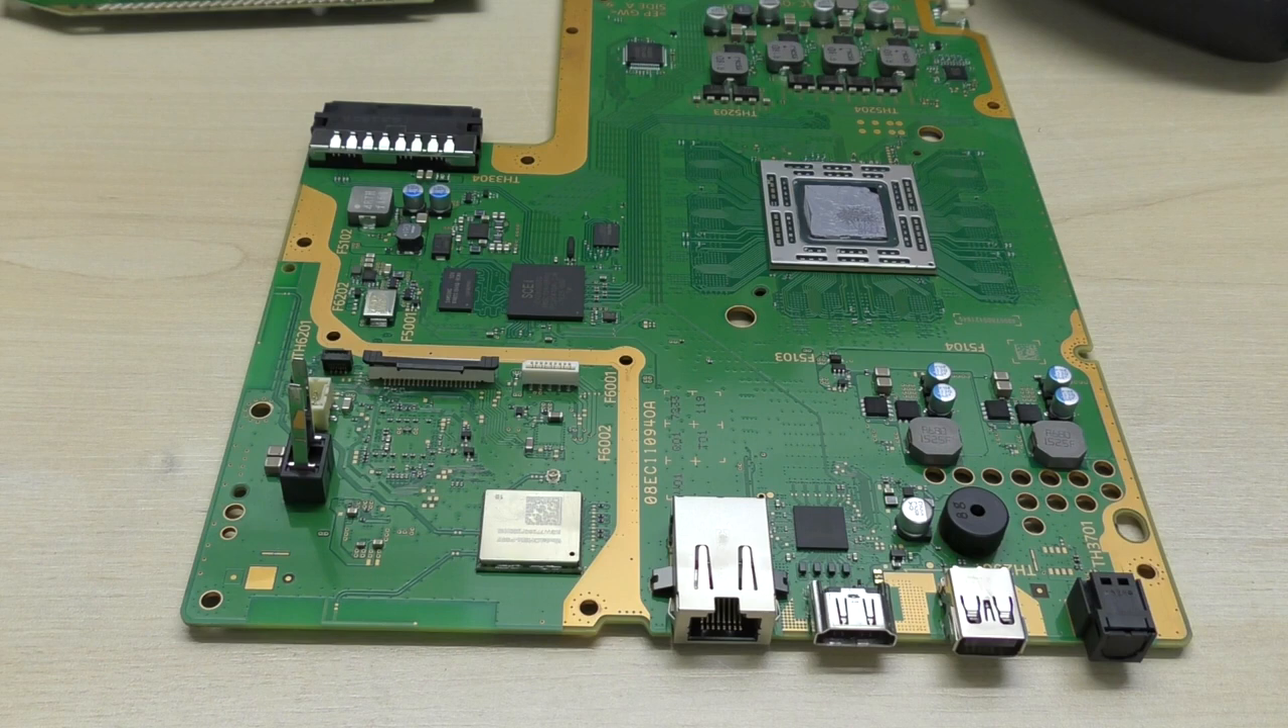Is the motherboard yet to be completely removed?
No.